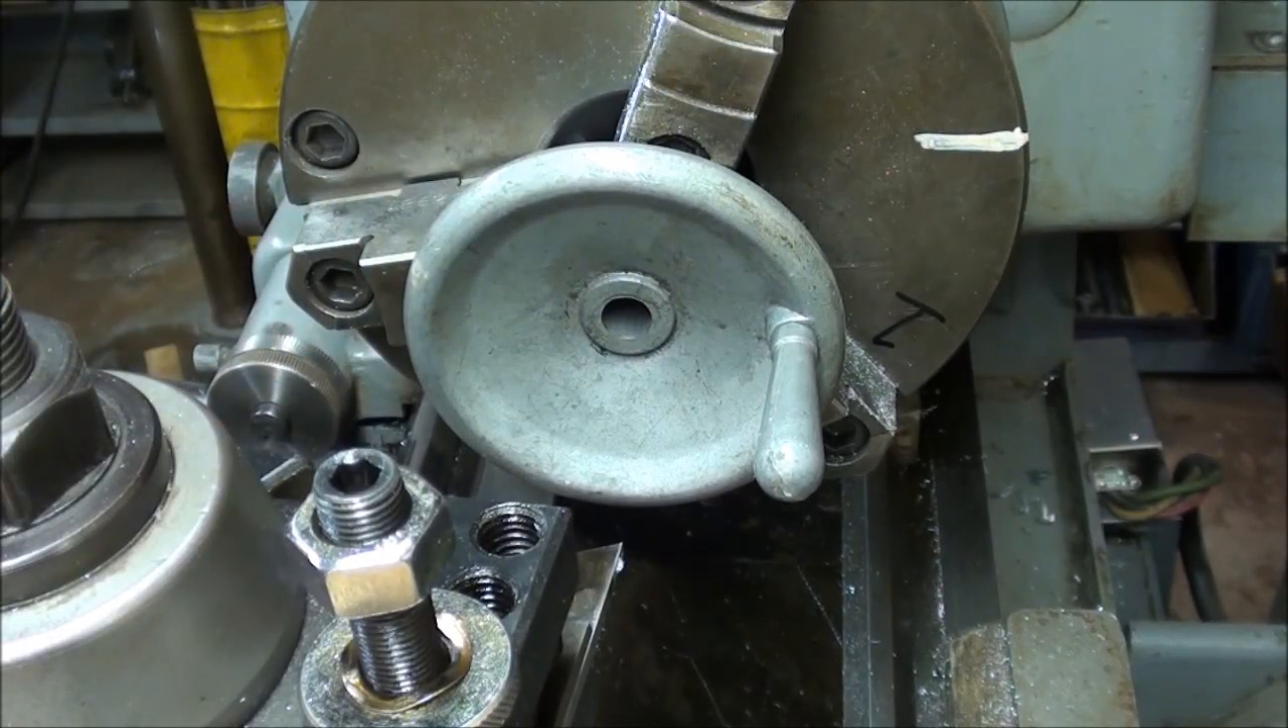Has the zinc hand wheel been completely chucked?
Yes.